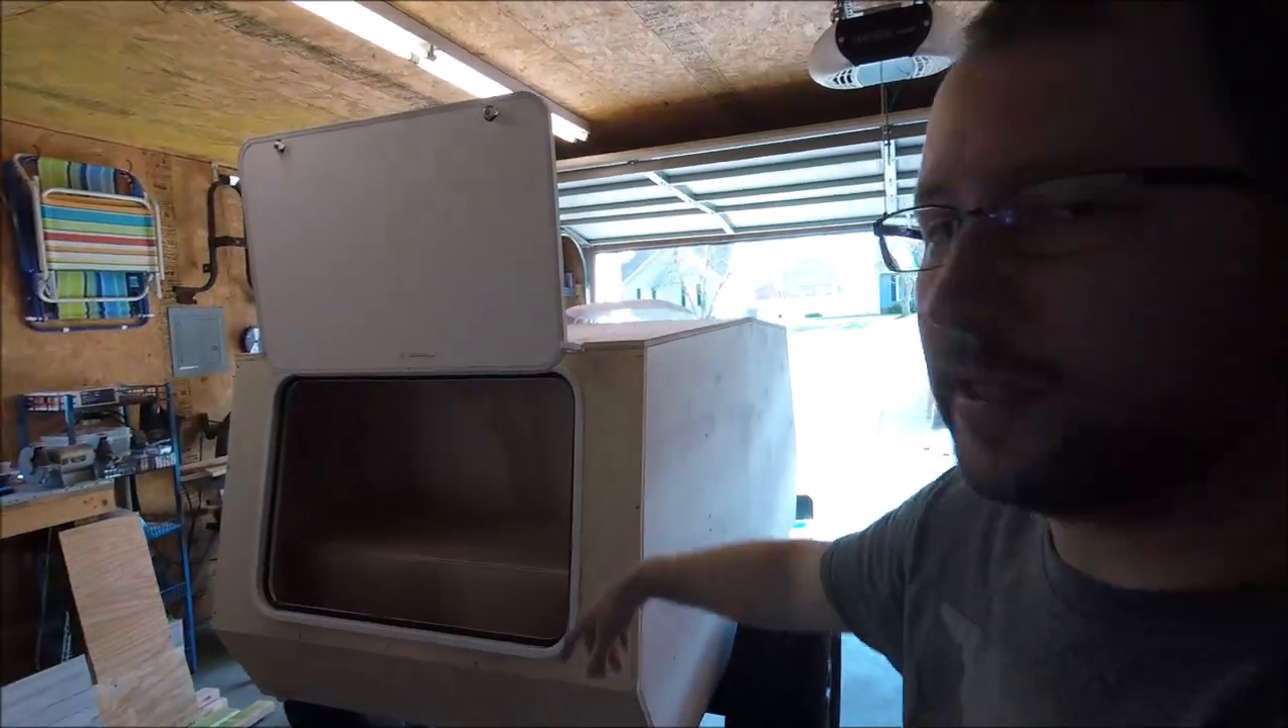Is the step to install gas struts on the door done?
No.